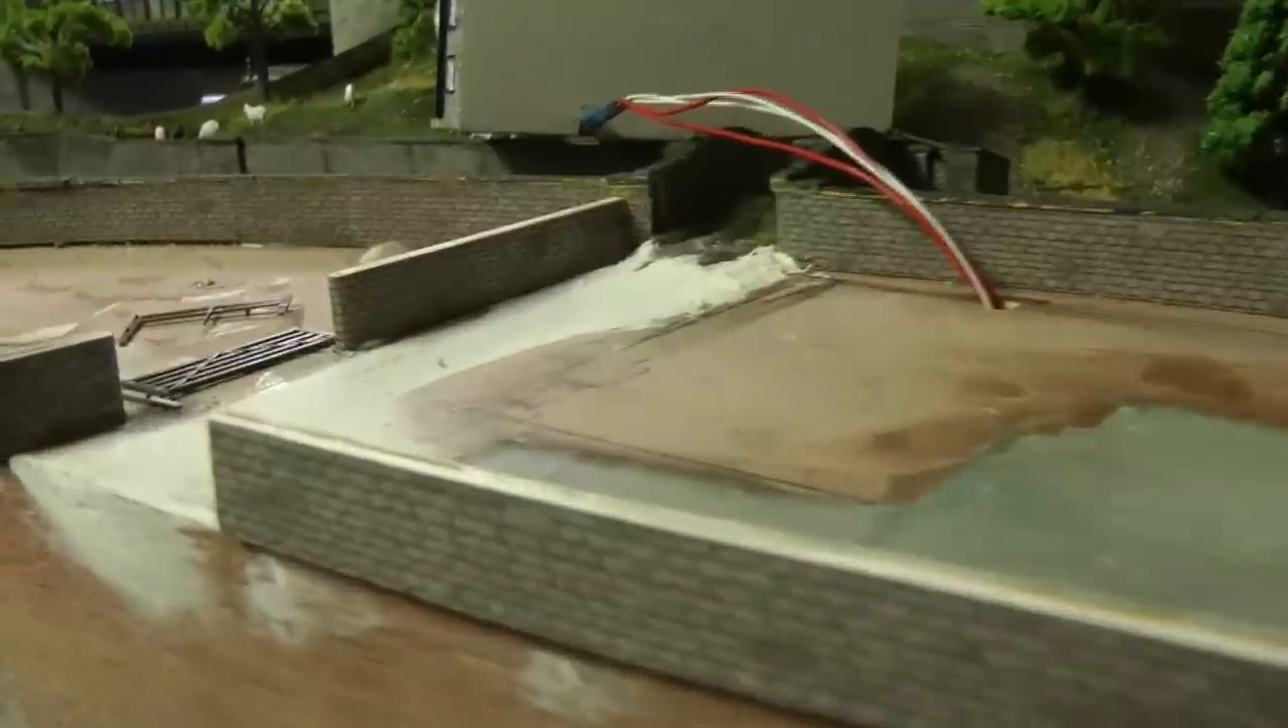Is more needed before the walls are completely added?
No.